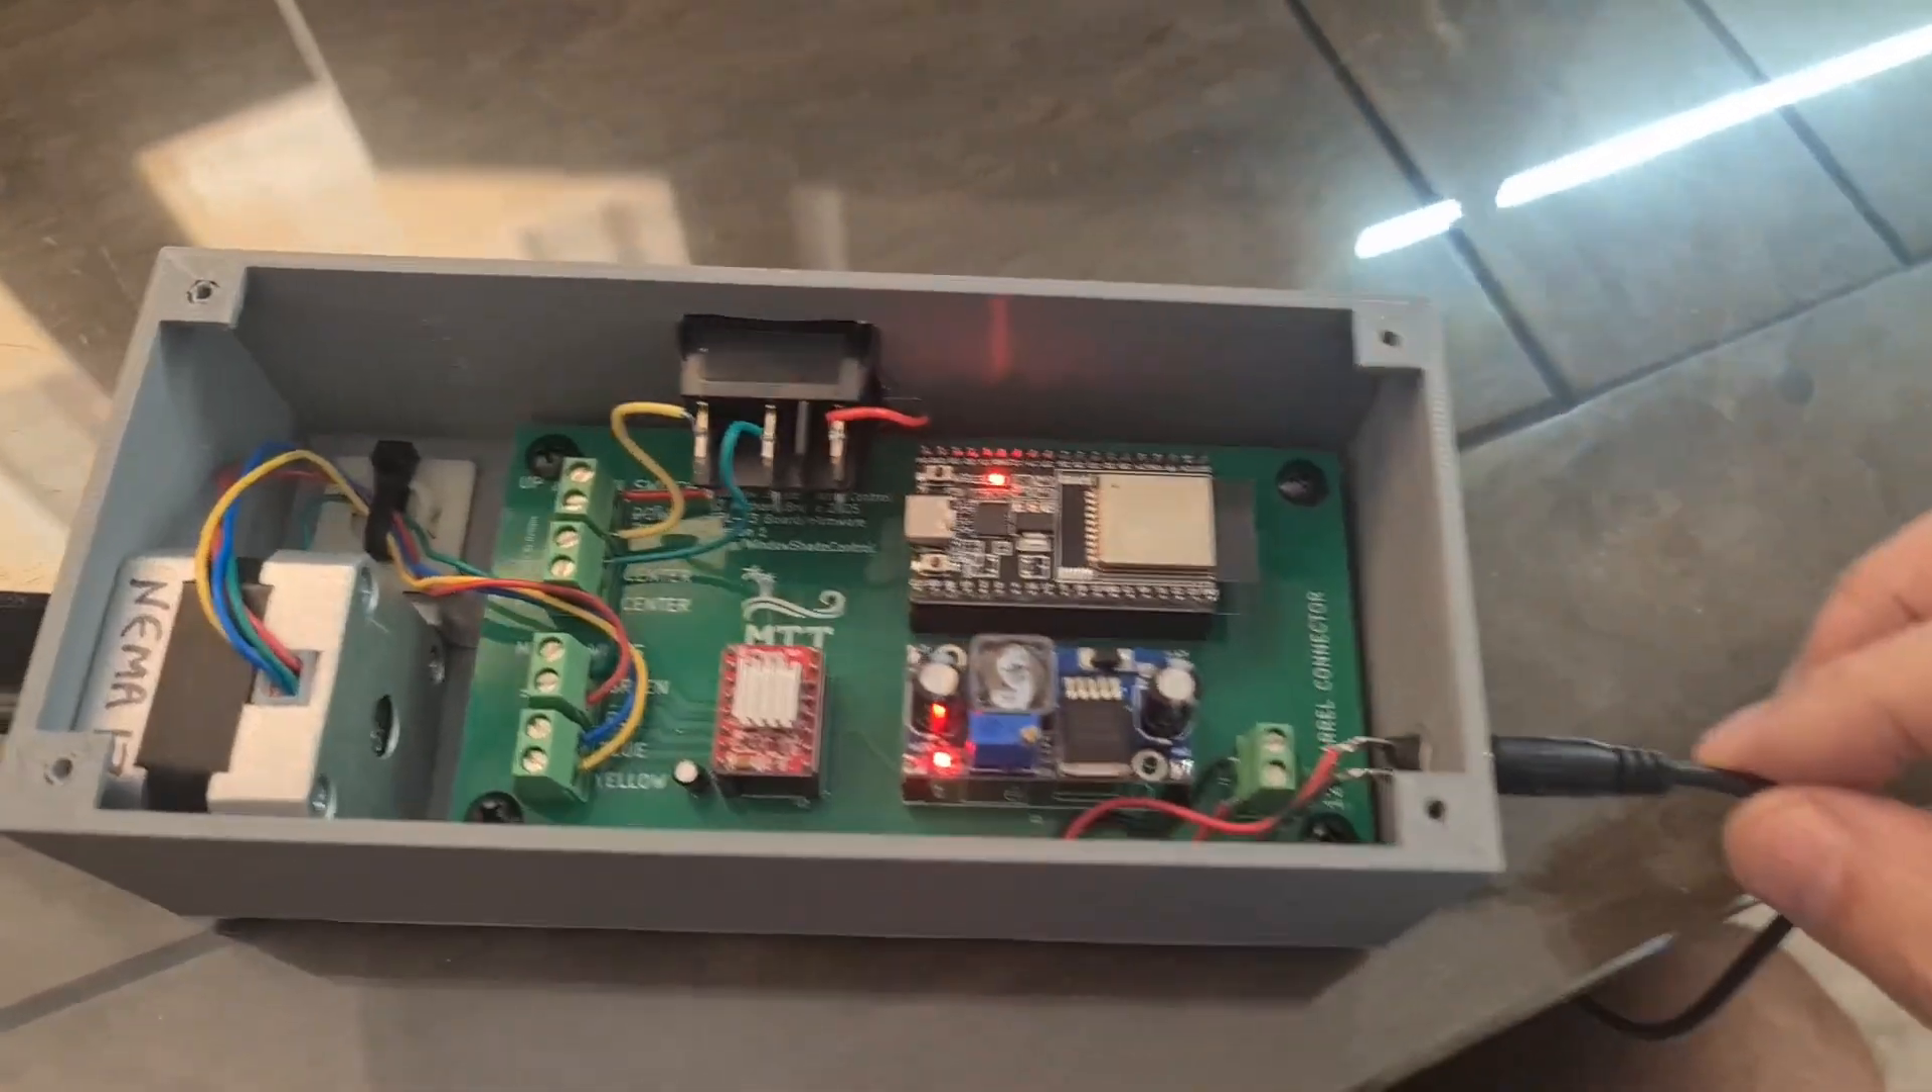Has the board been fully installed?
Yes.